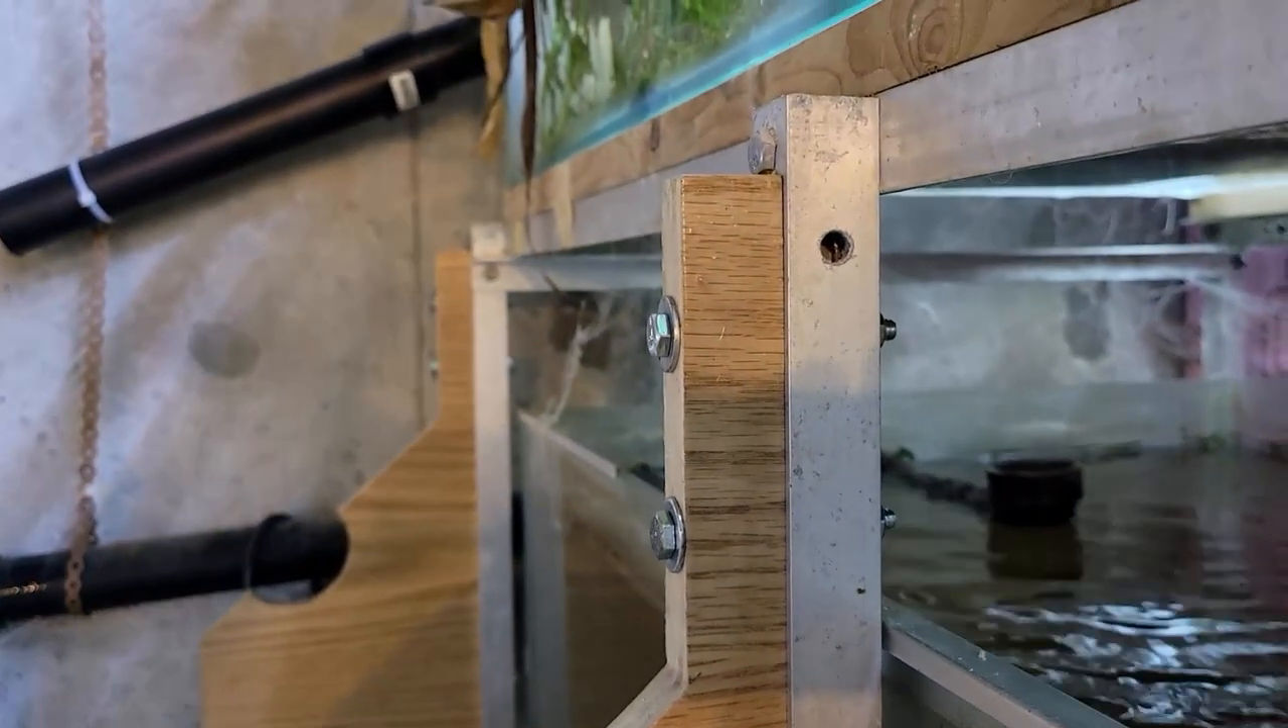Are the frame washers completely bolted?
Yes.